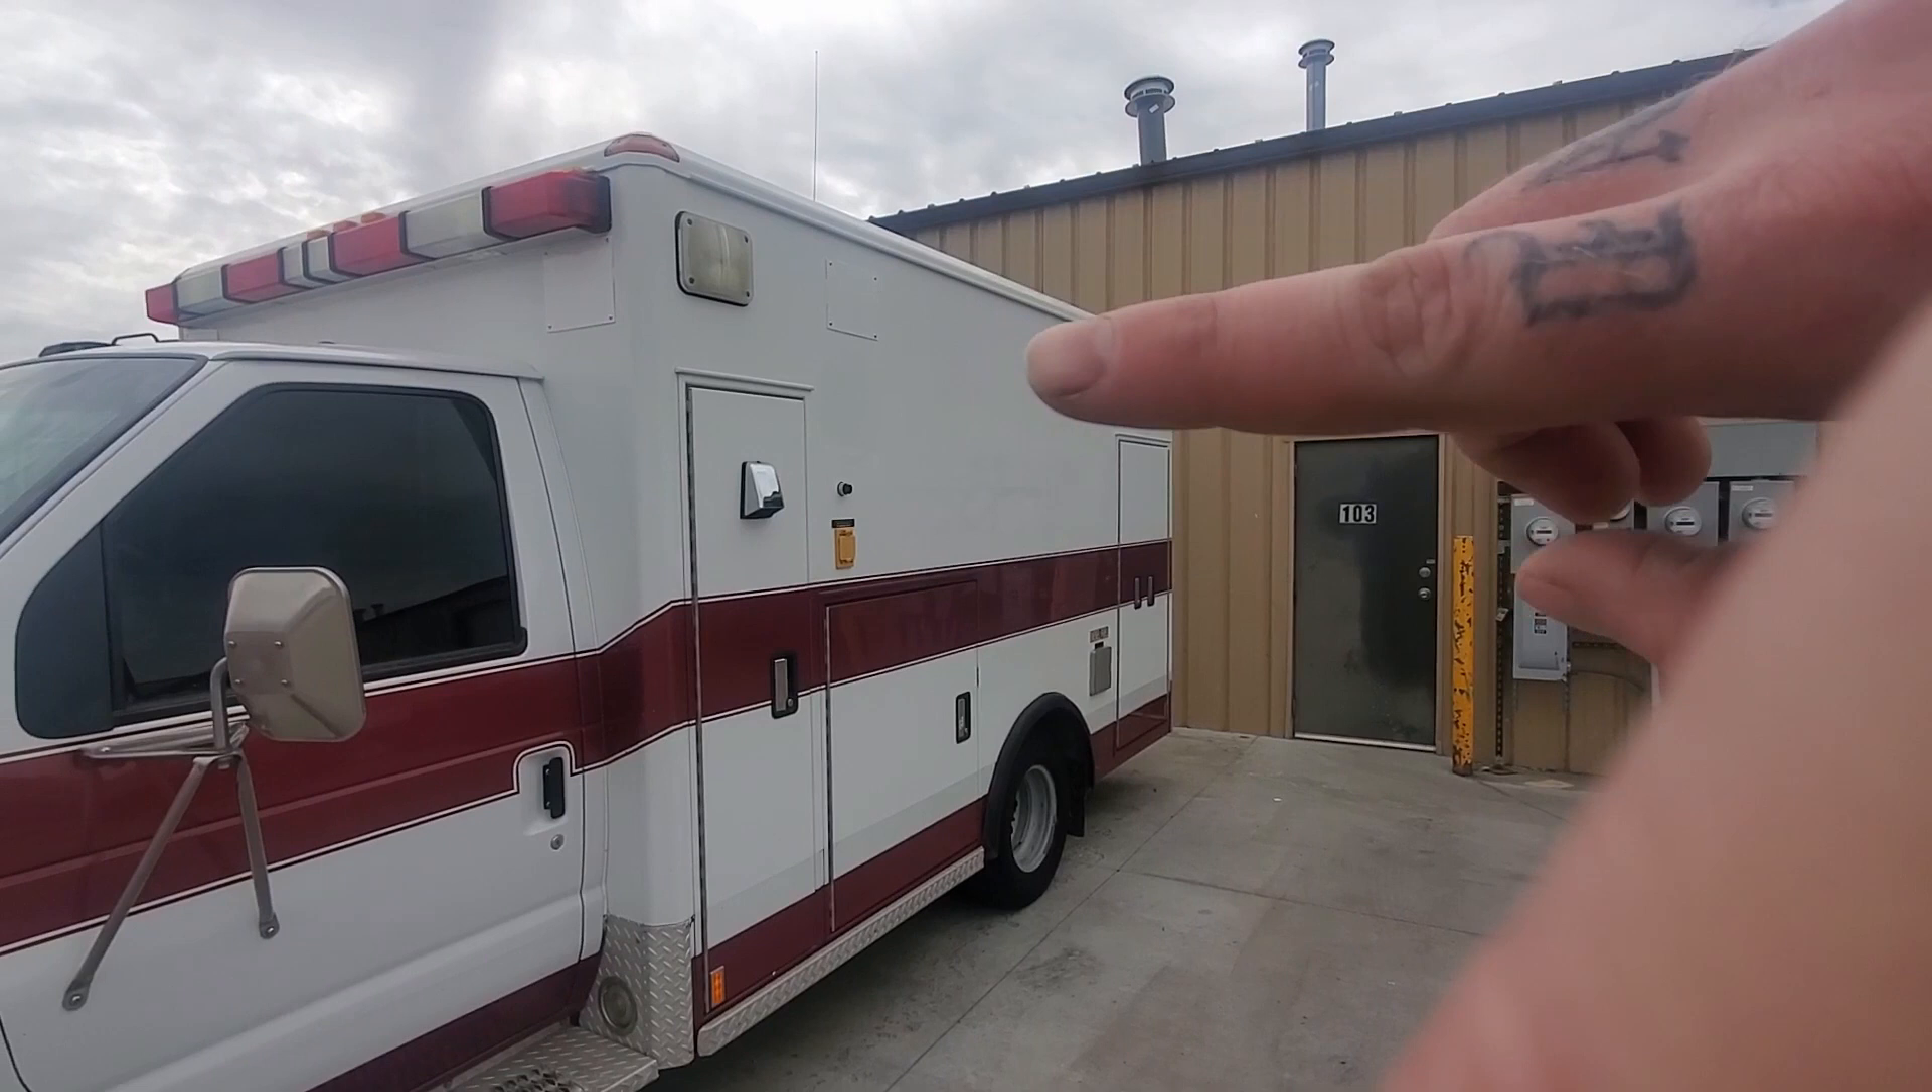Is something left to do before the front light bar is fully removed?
Yes.